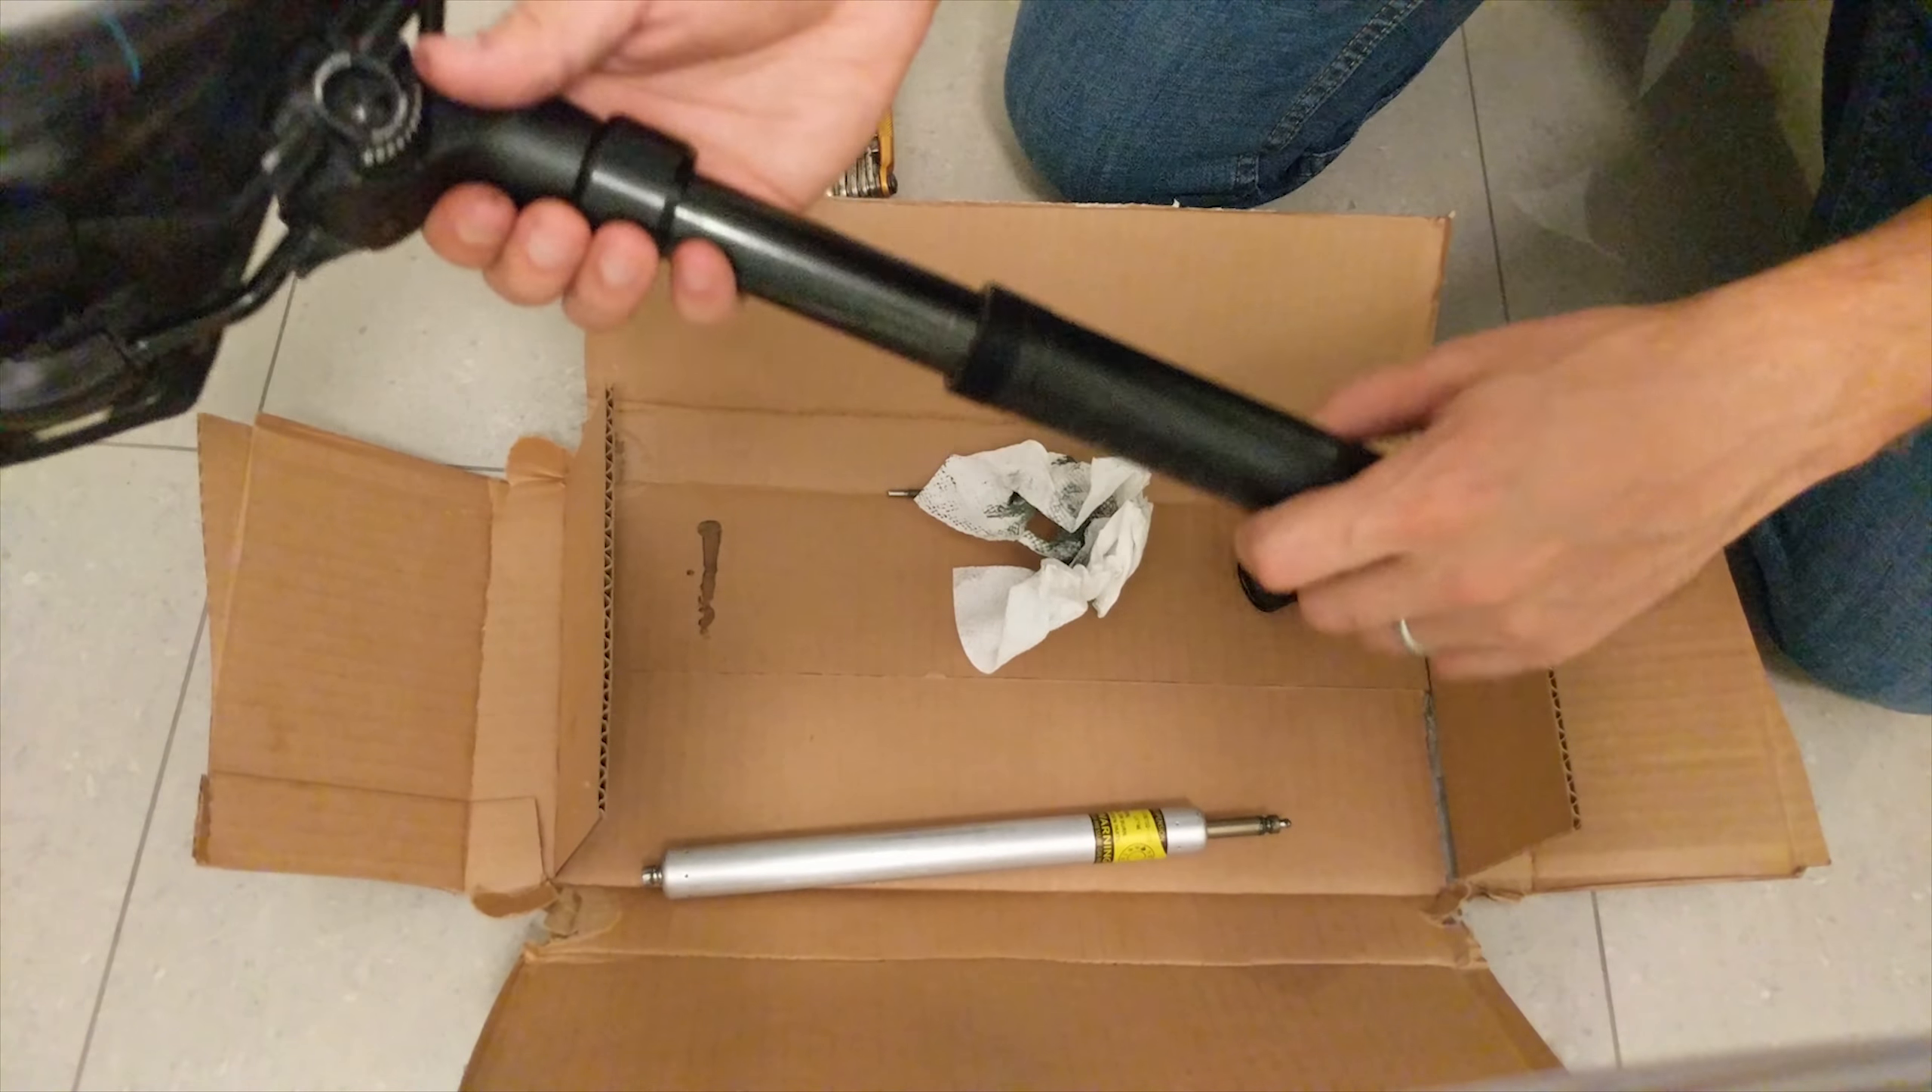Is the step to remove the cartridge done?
Yes.